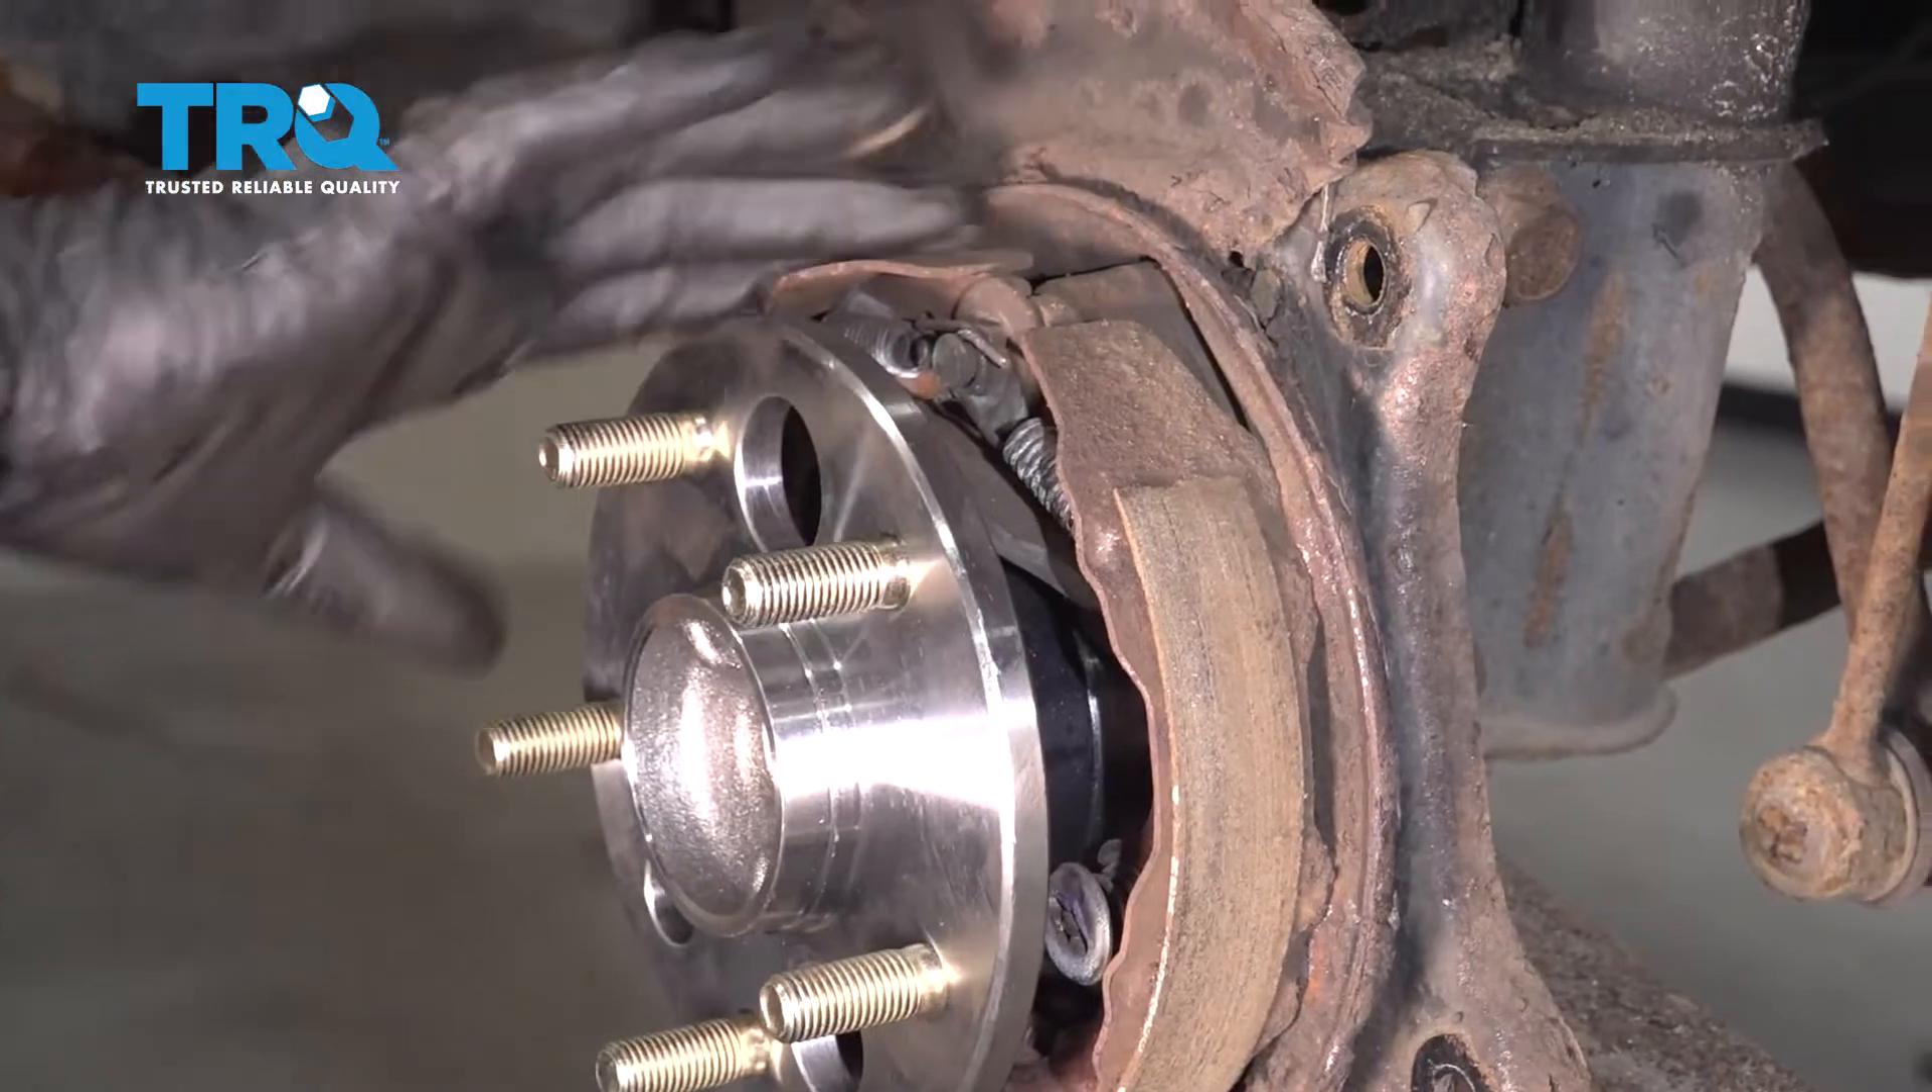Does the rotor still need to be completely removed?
No.